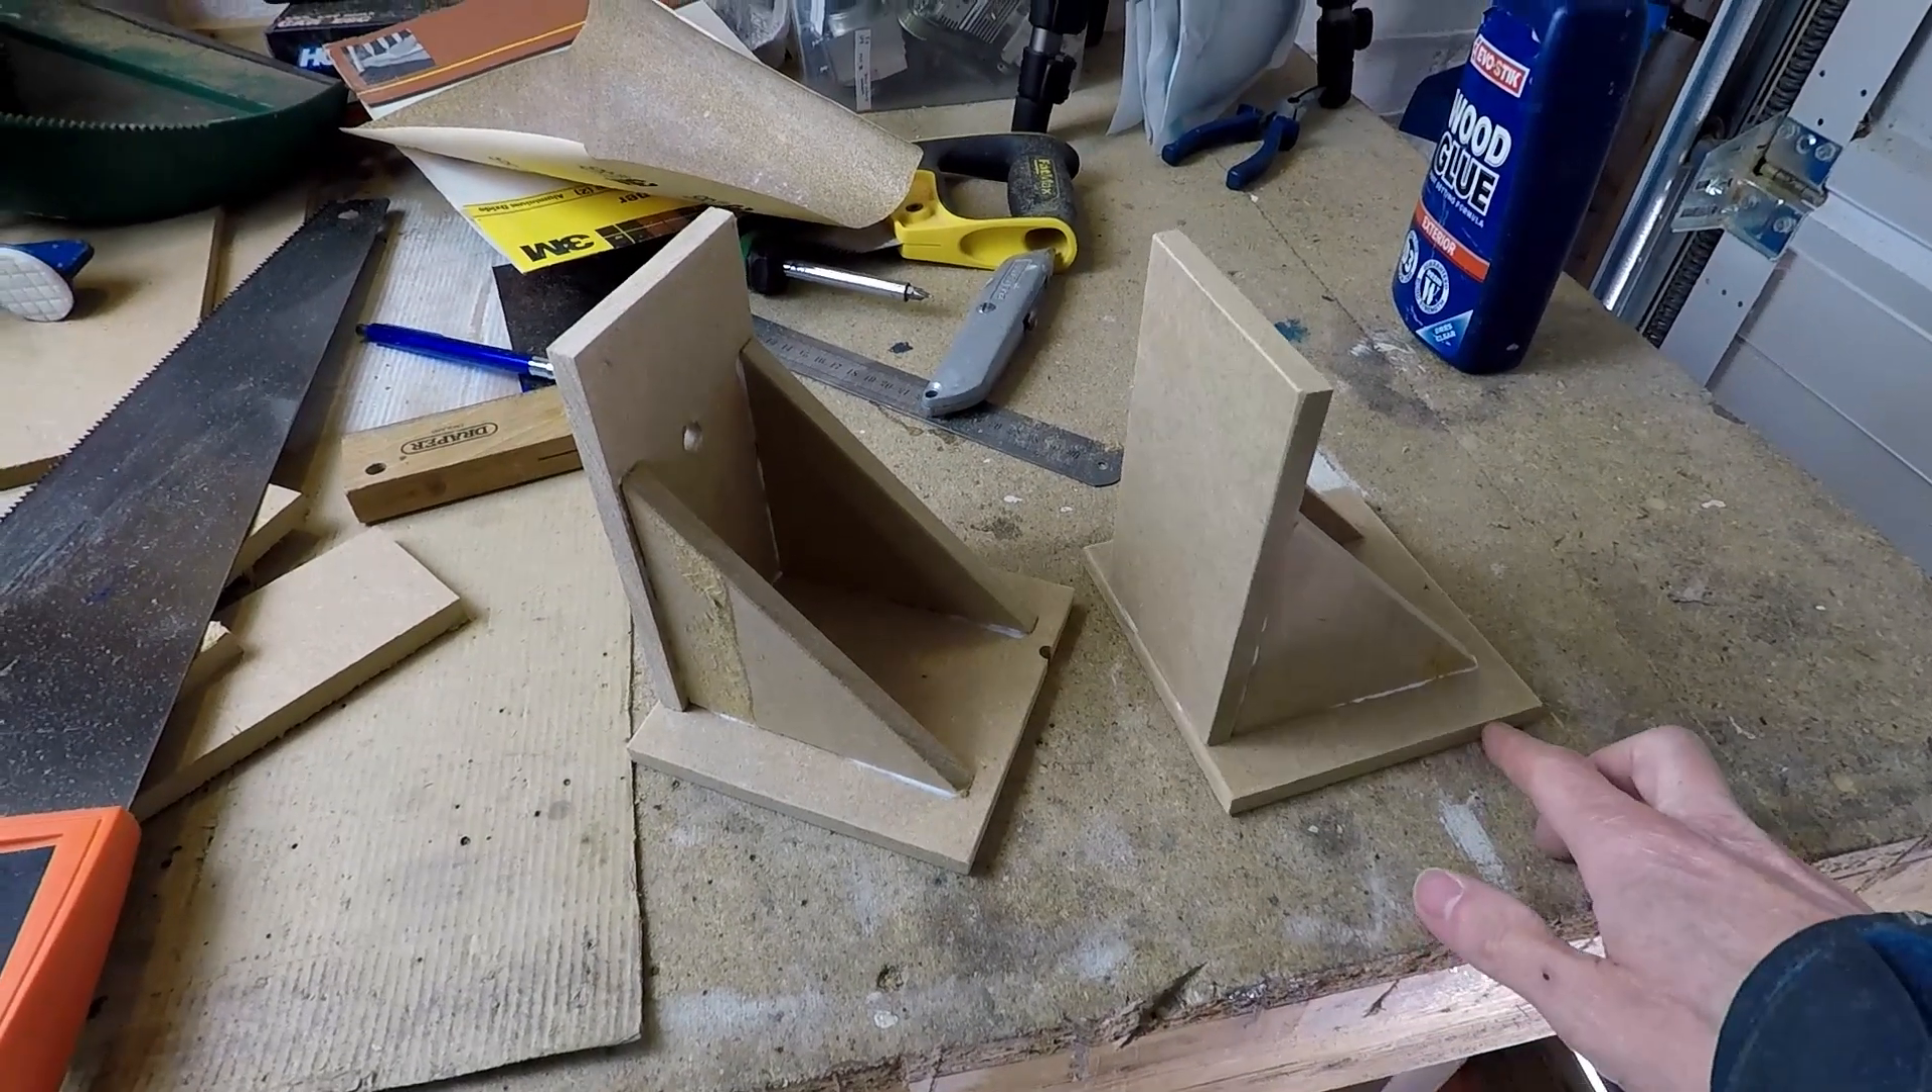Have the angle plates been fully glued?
Yes.